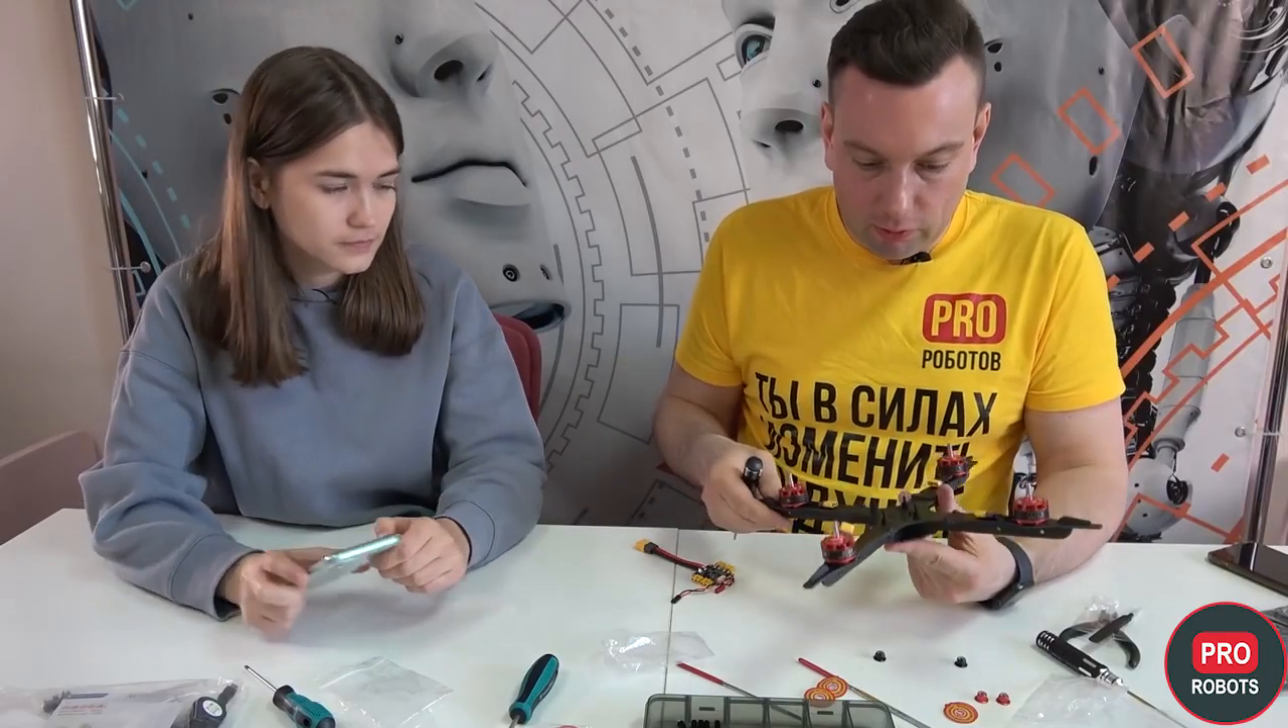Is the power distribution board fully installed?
No.